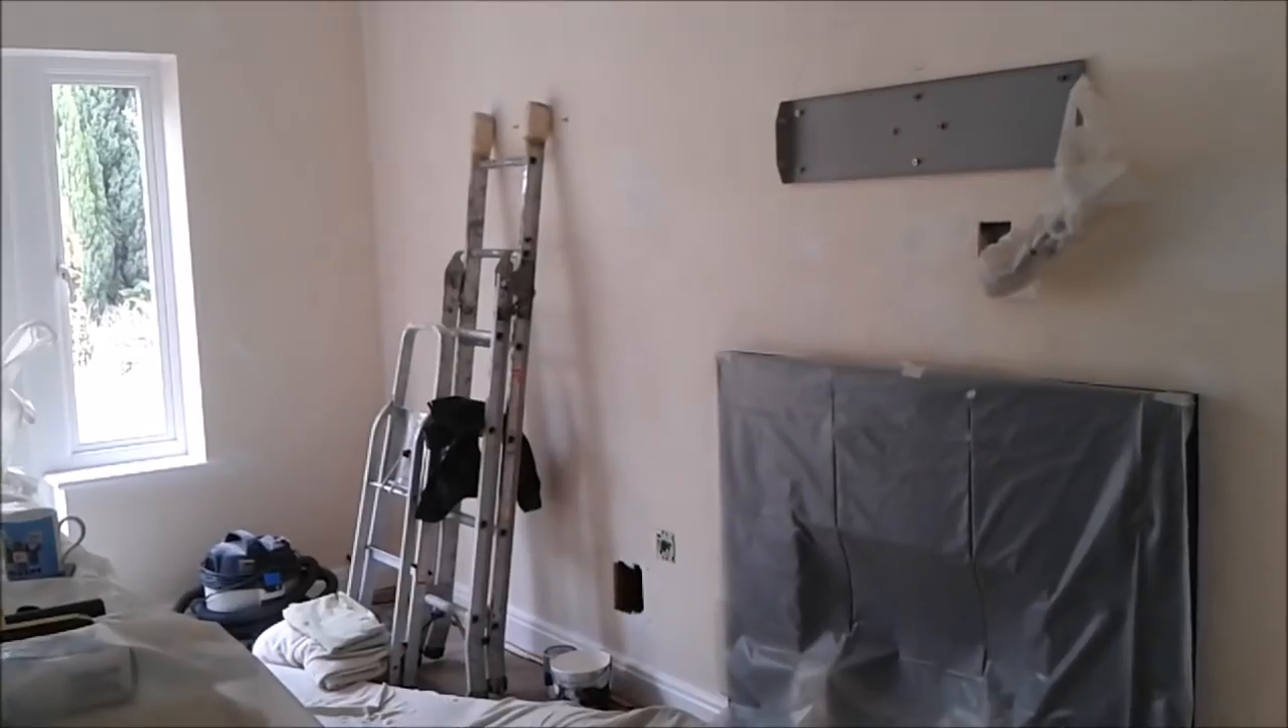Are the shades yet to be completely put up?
Yes.